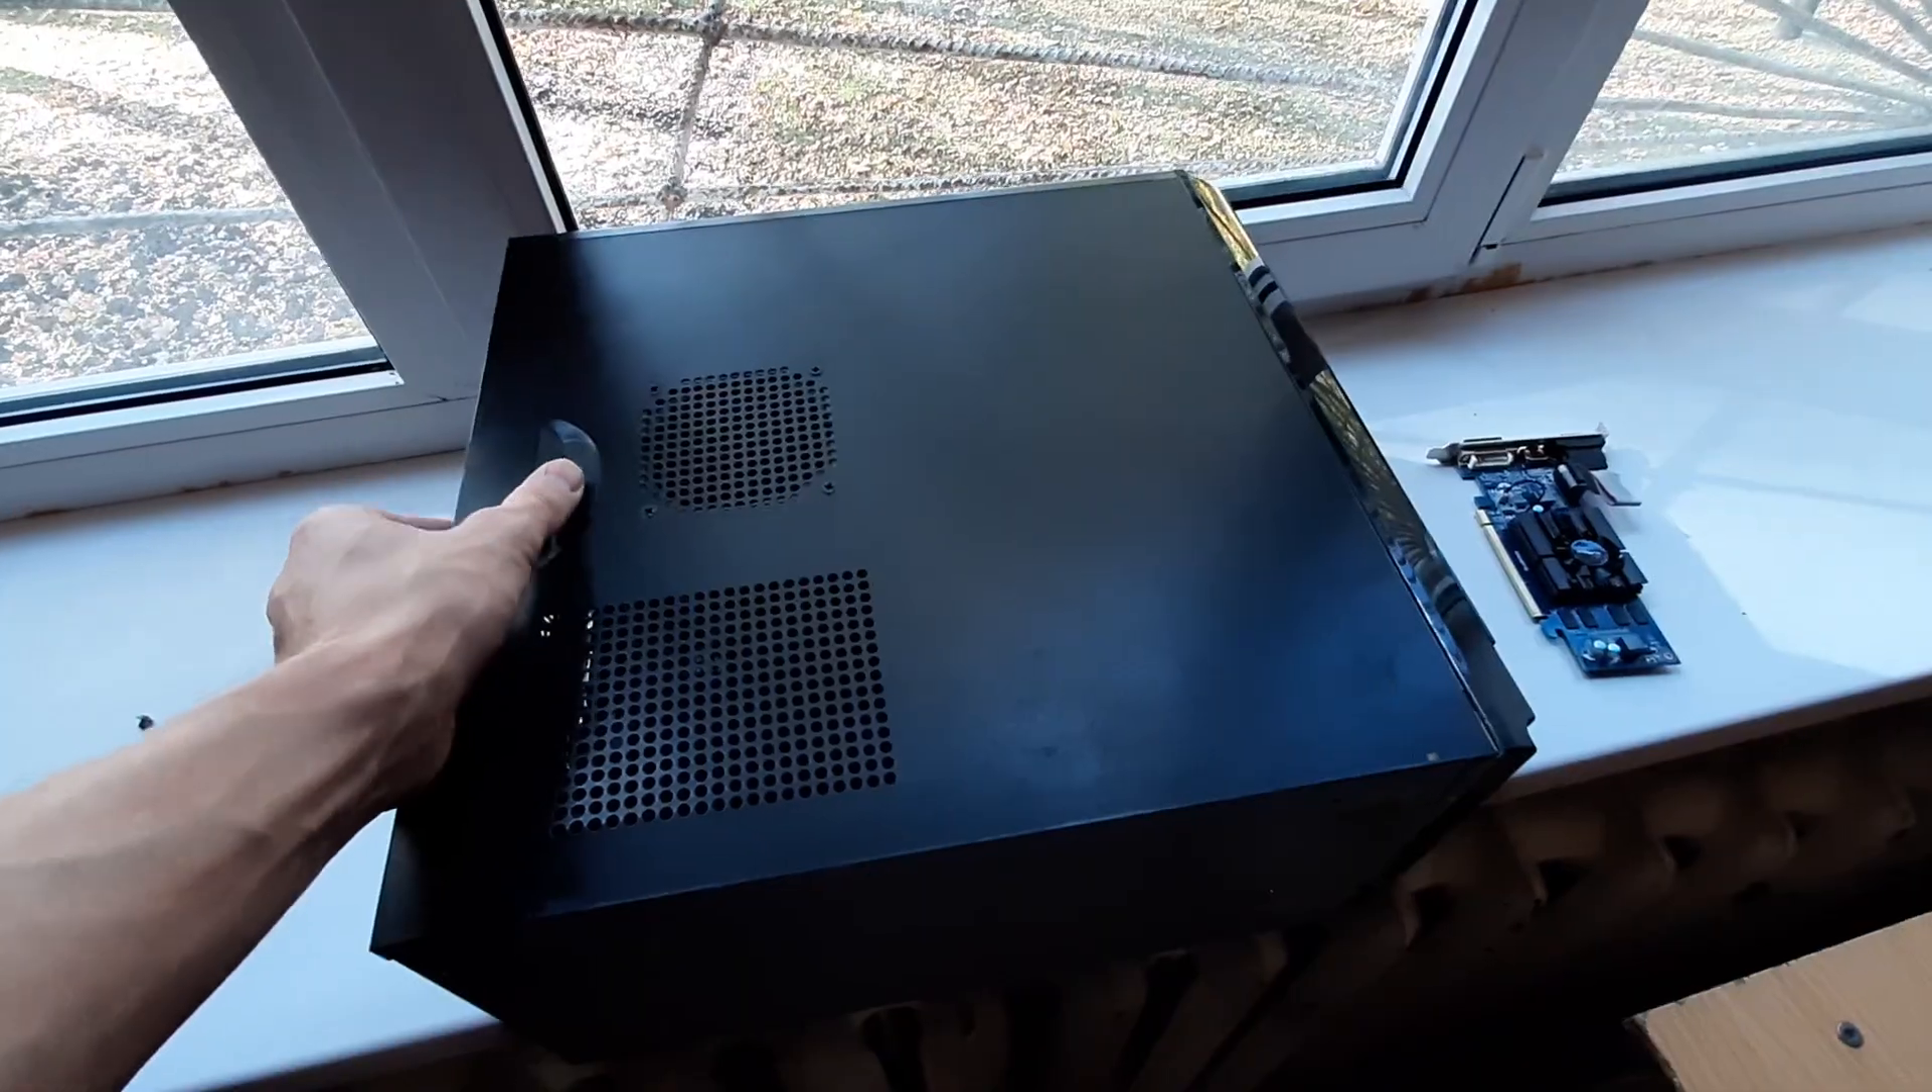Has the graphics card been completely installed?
No.